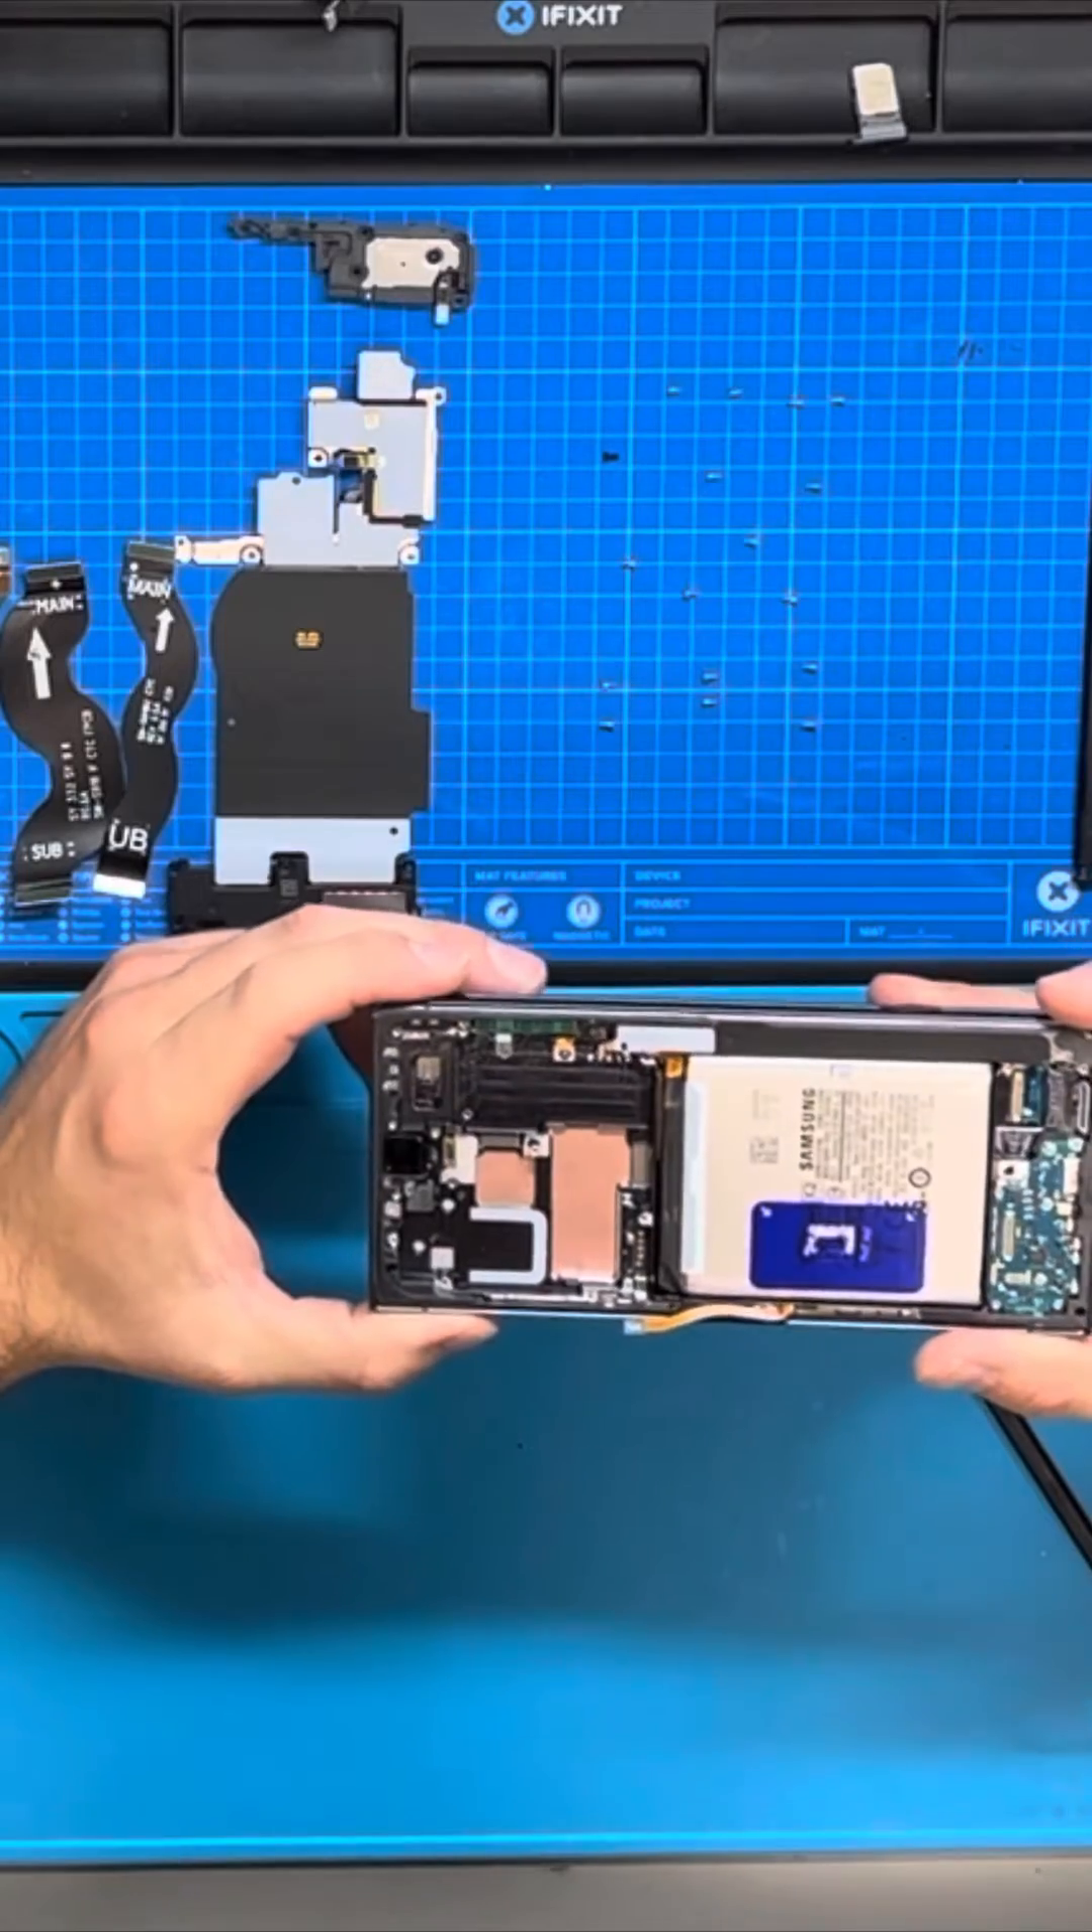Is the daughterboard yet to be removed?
Yes.